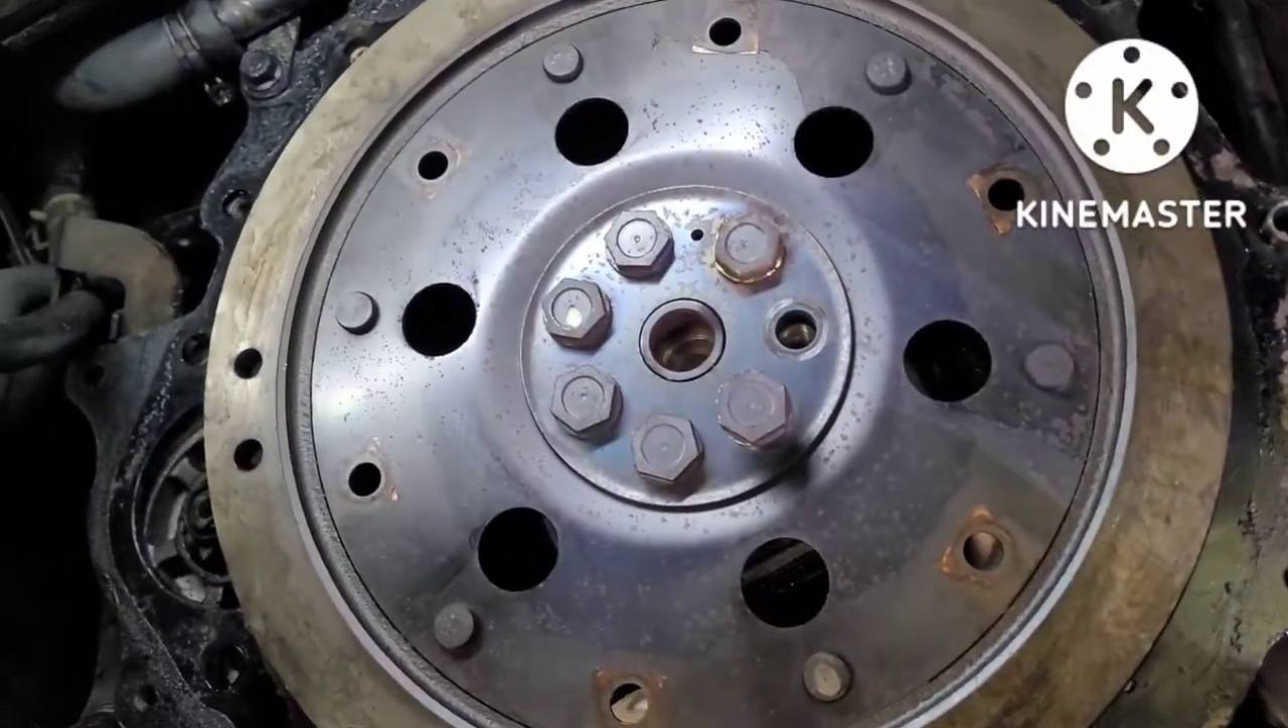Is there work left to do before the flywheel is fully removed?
Yes.